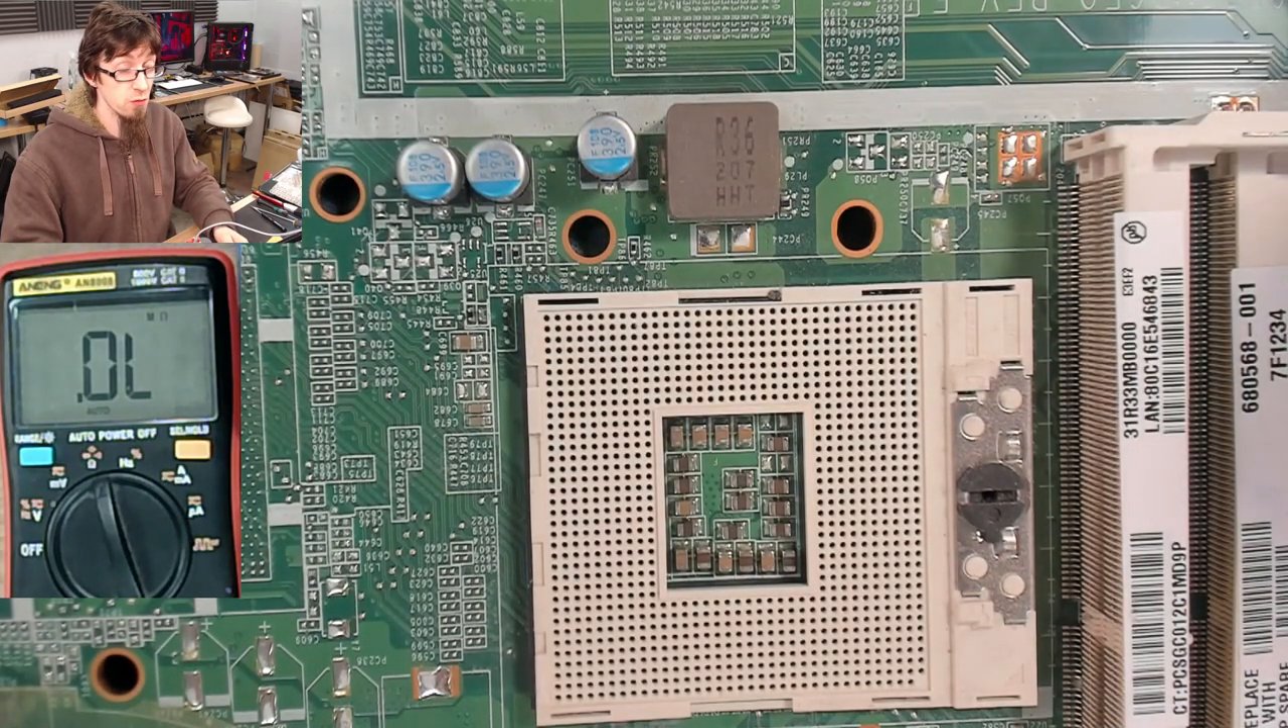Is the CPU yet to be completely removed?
No.